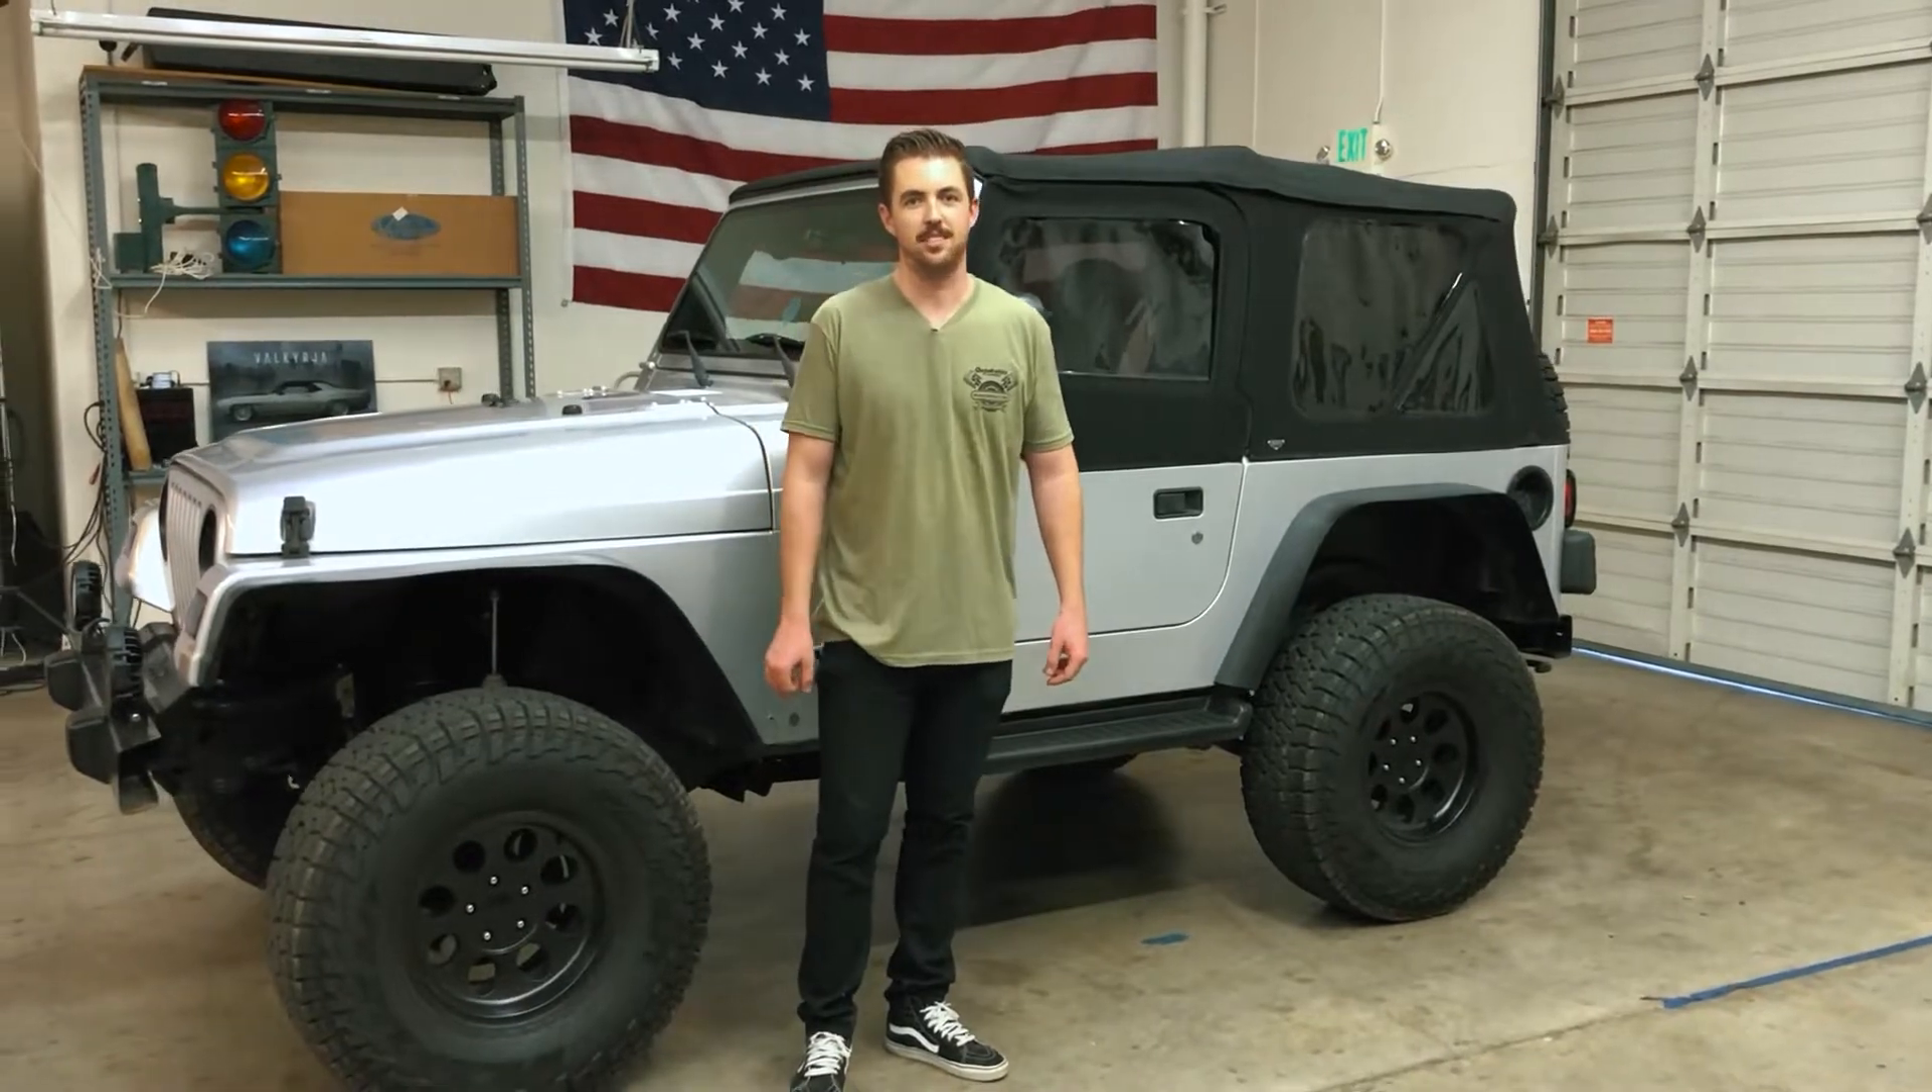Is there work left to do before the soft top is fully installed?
No.